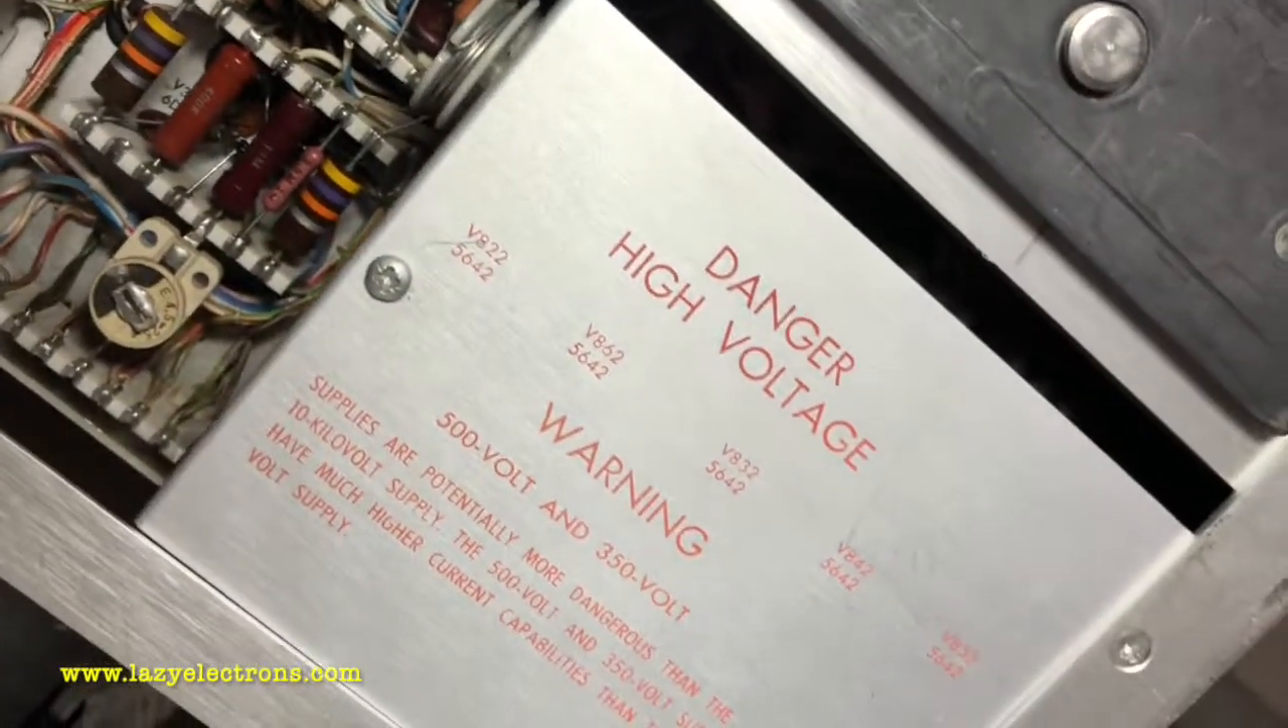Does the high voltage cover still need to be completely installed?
No.